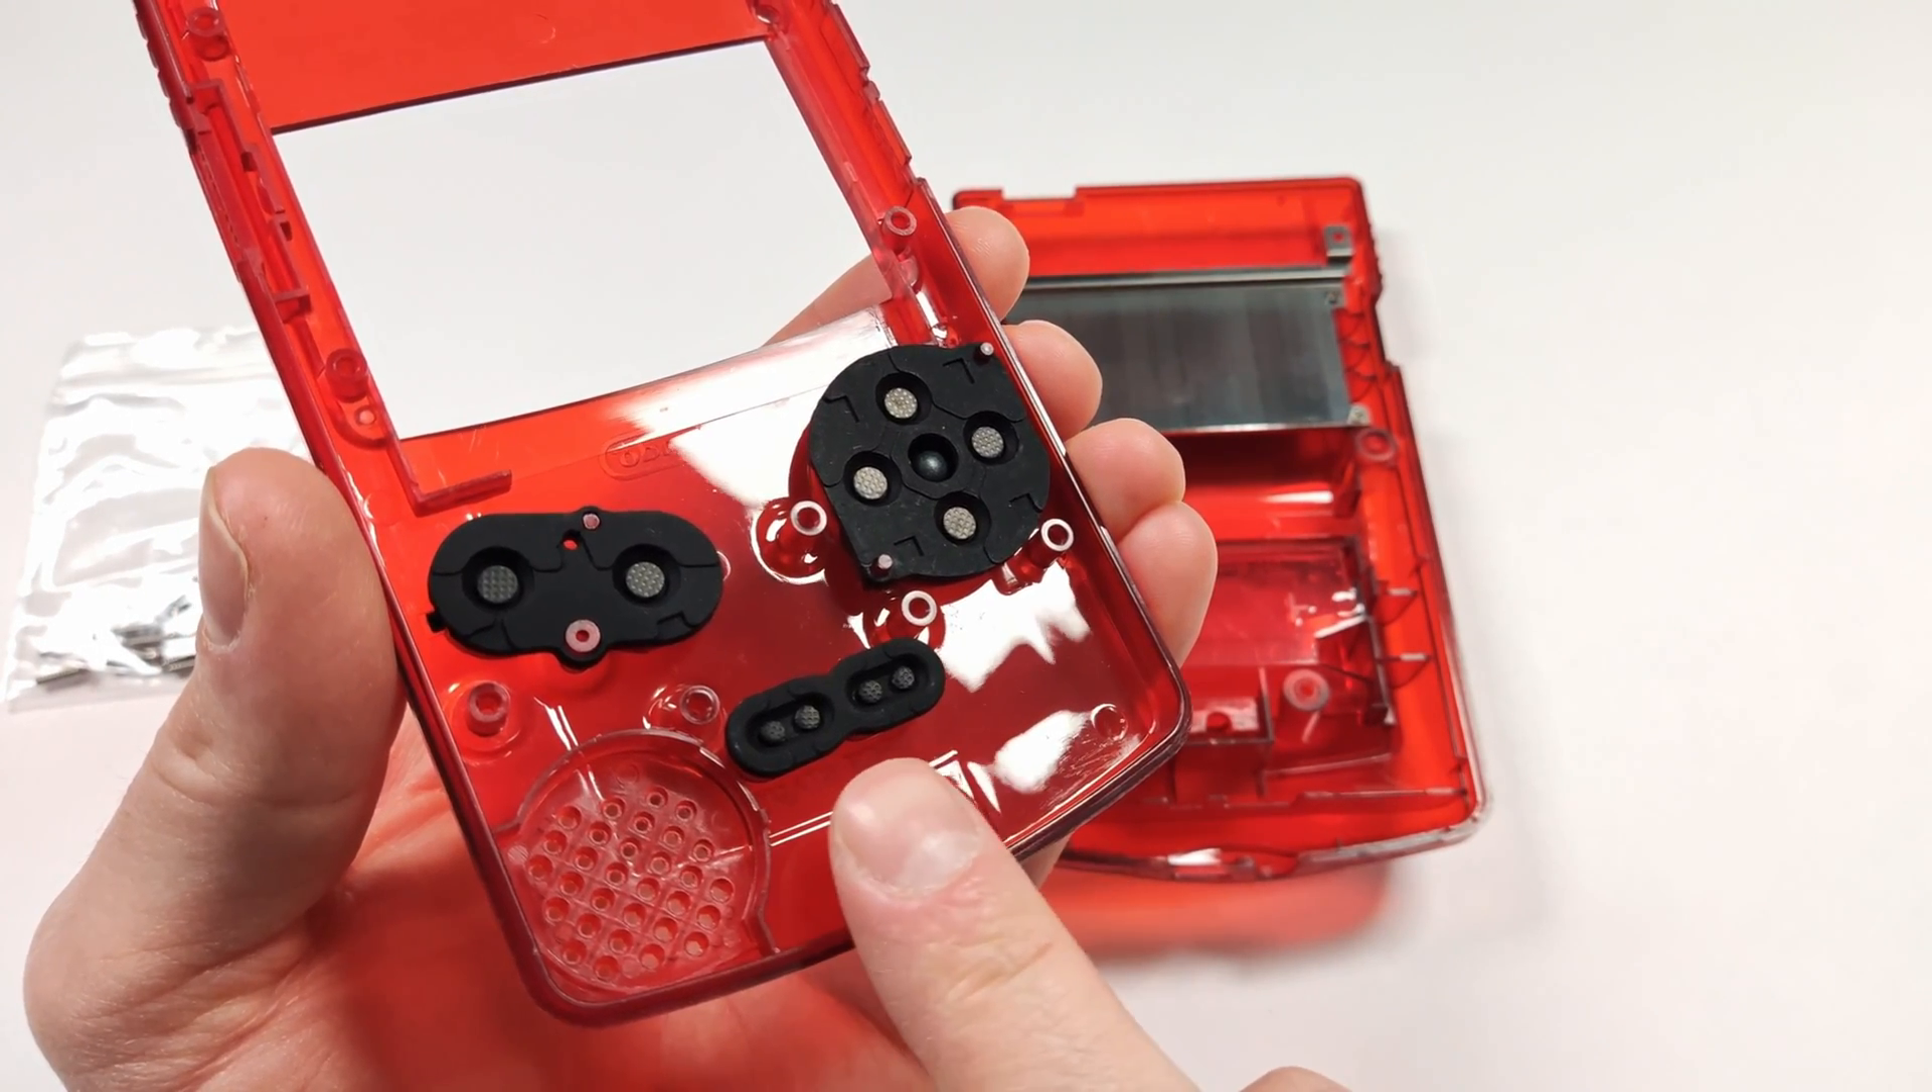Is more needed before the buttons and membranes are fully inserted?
No.